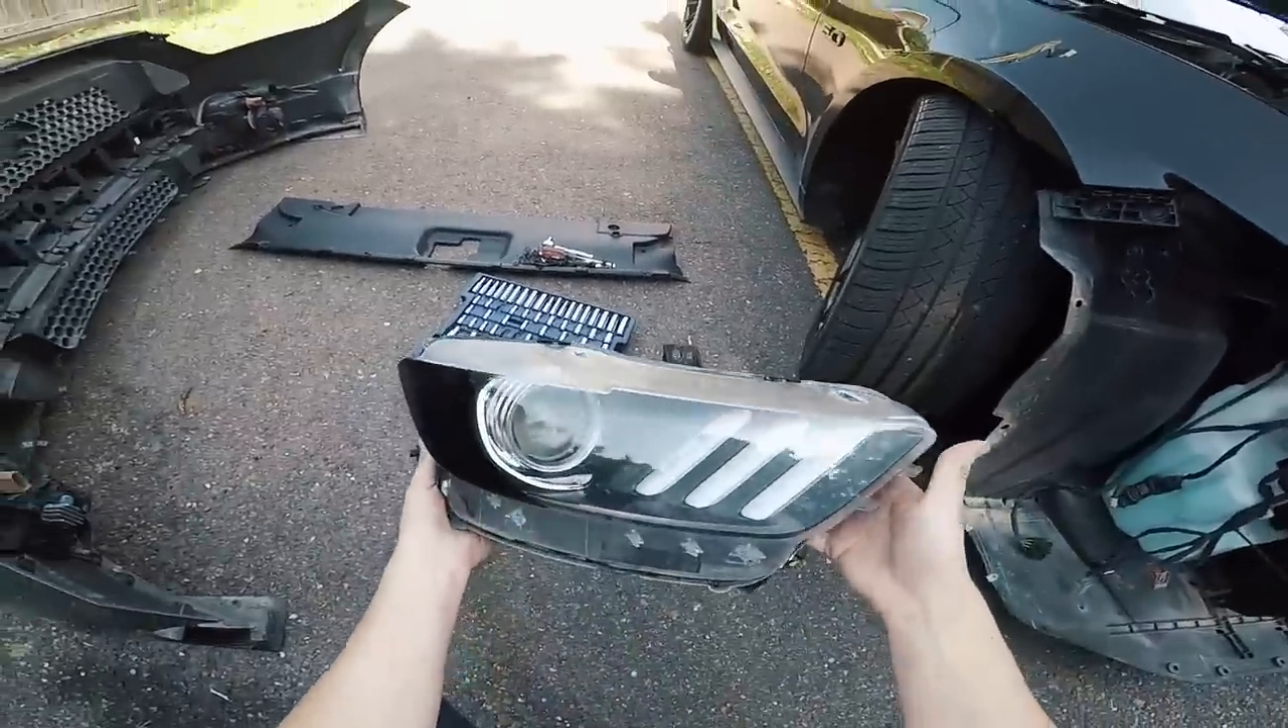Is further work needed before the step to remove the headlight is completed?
No.